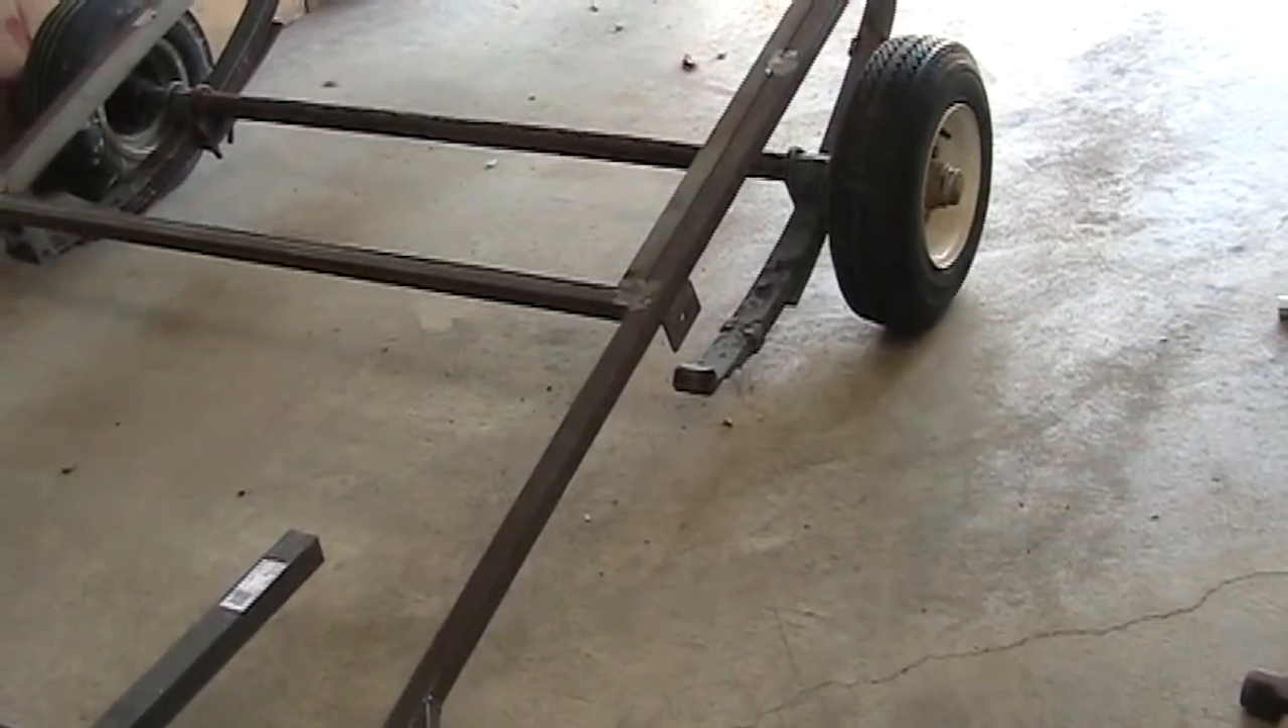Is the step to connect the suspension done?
No.